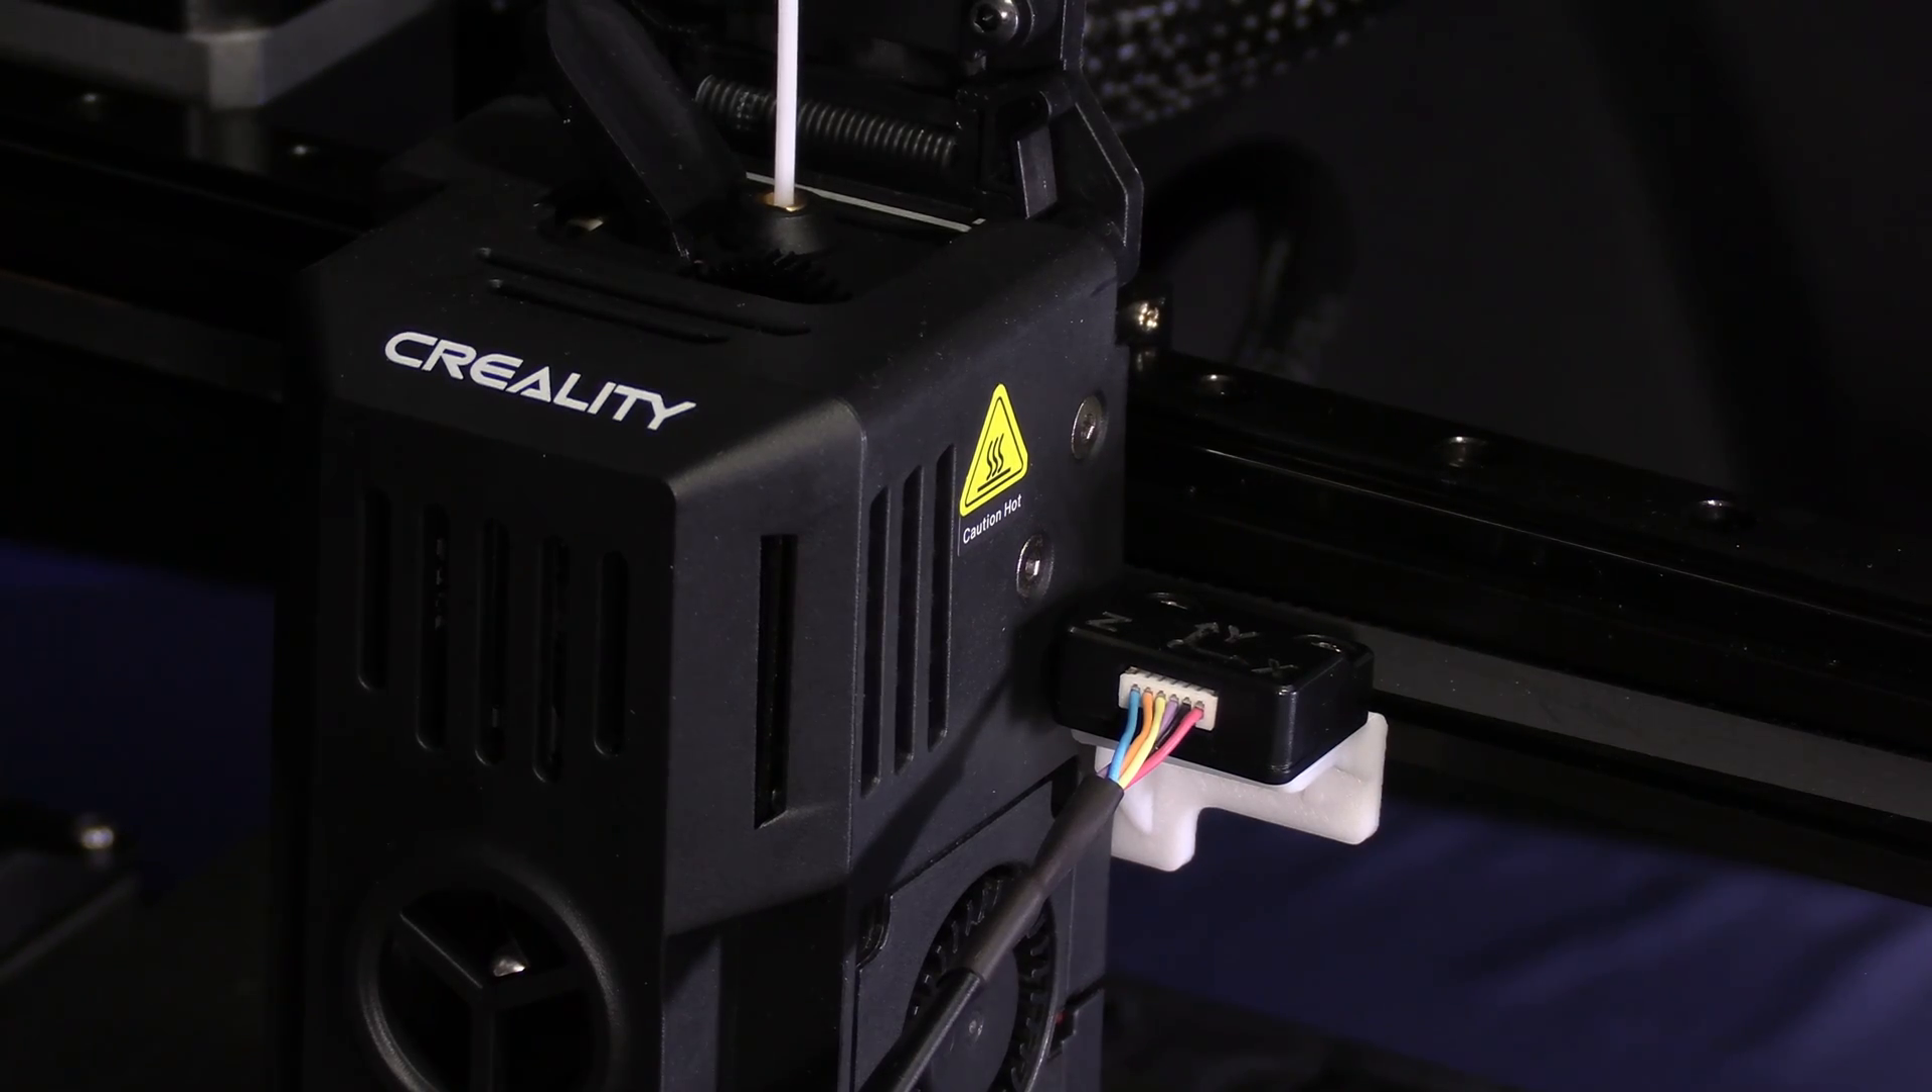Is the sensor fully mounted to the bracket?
Yes.